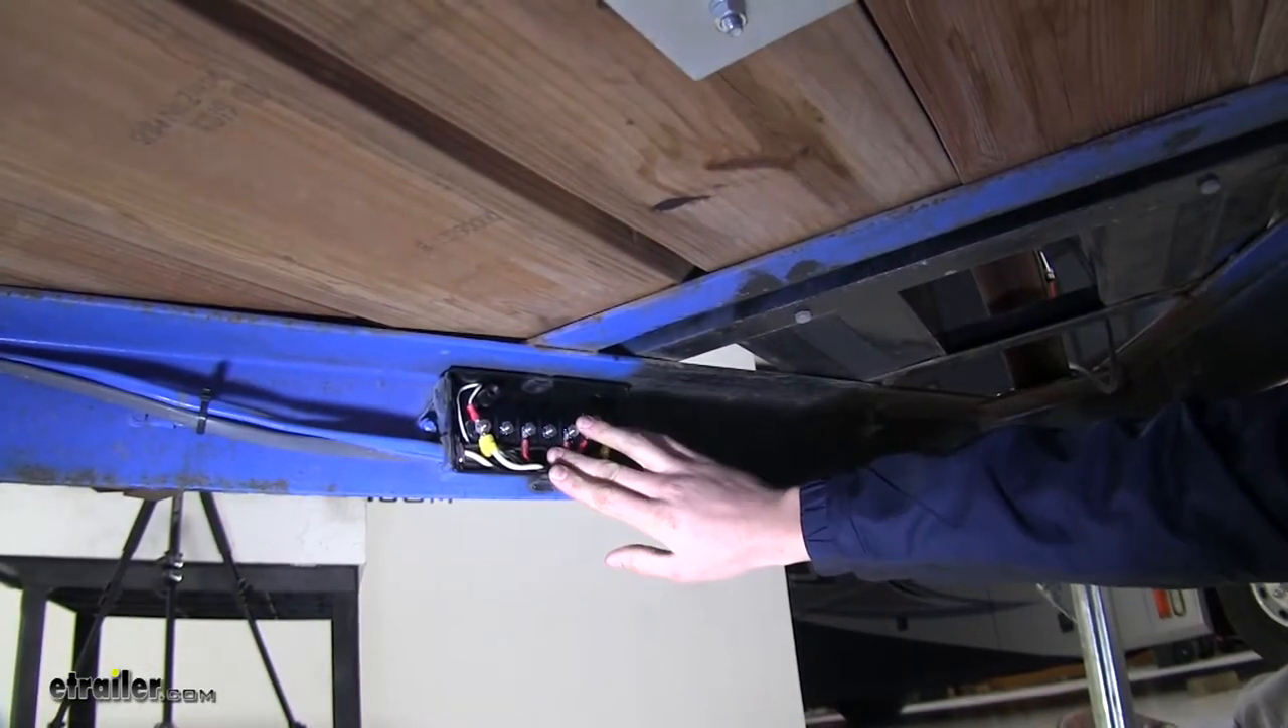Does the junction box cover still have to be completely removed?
No.